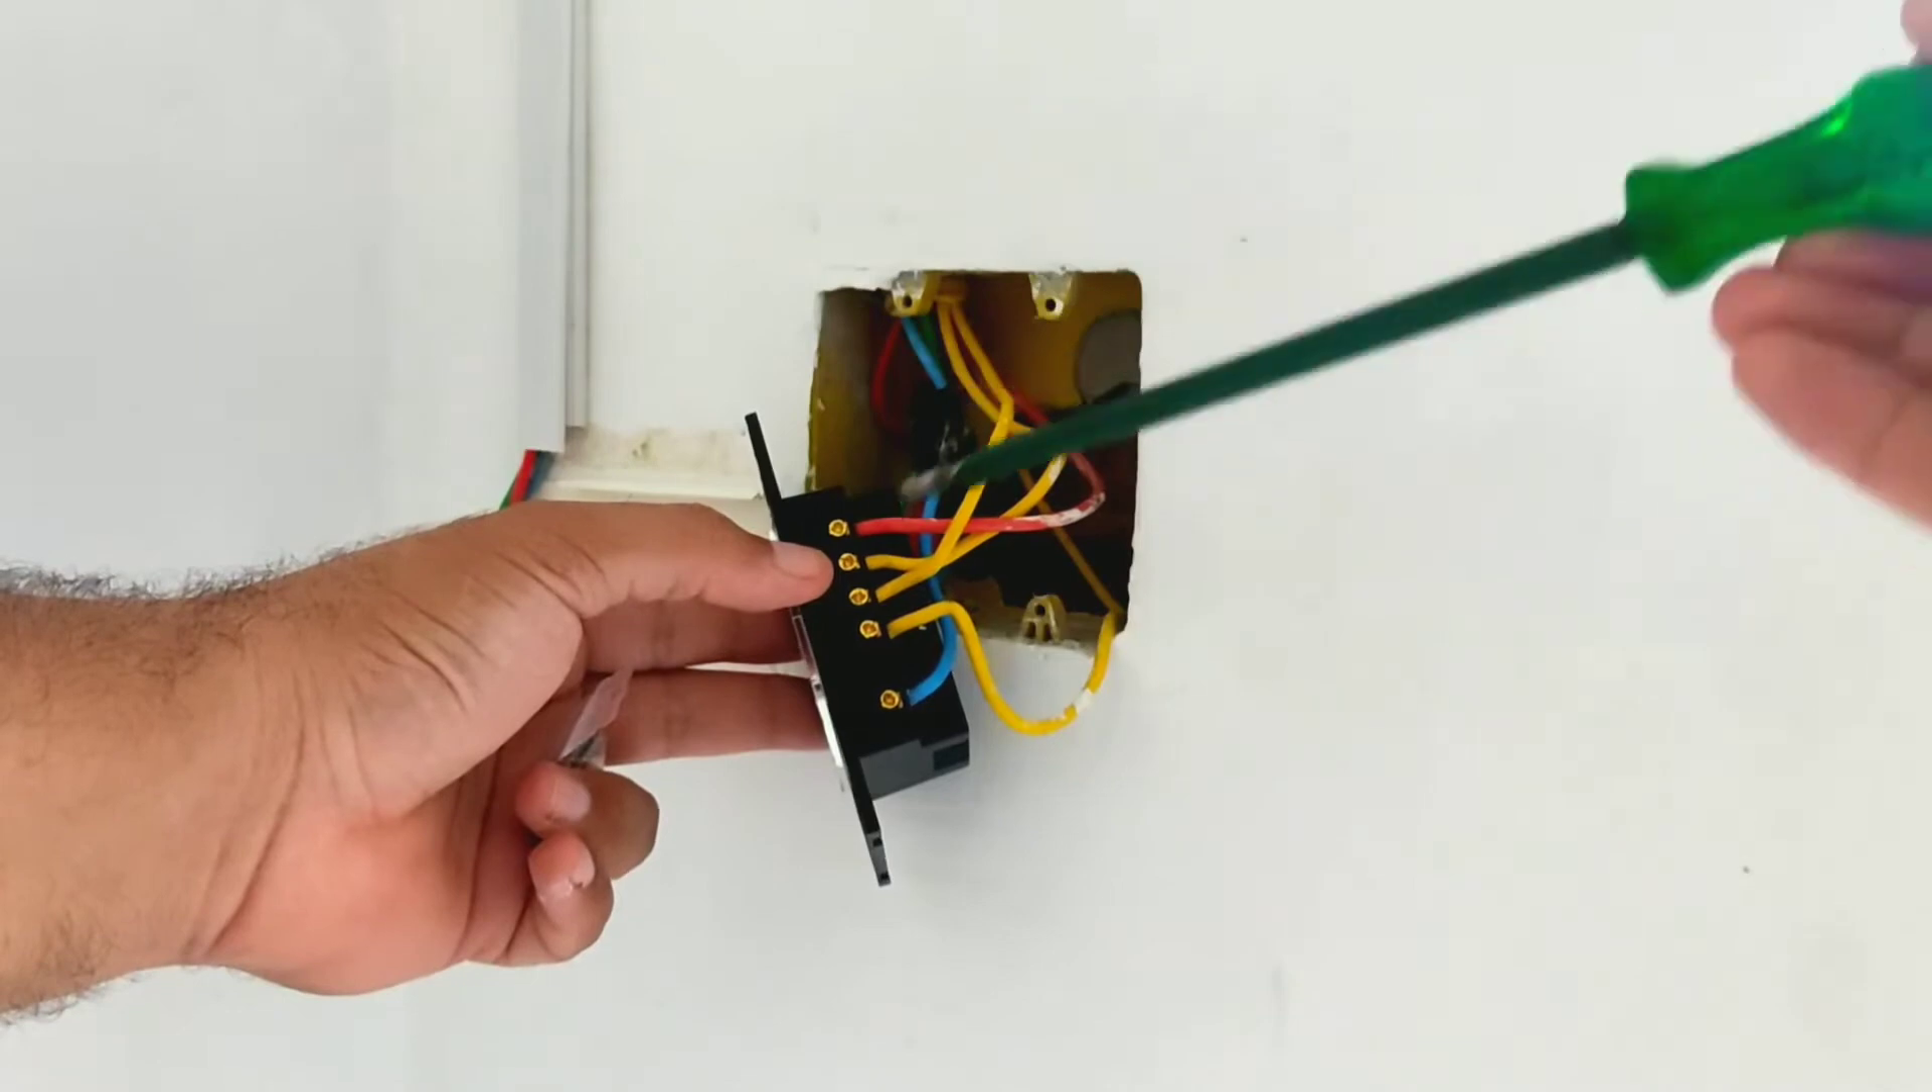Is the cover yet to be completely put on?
Yes.